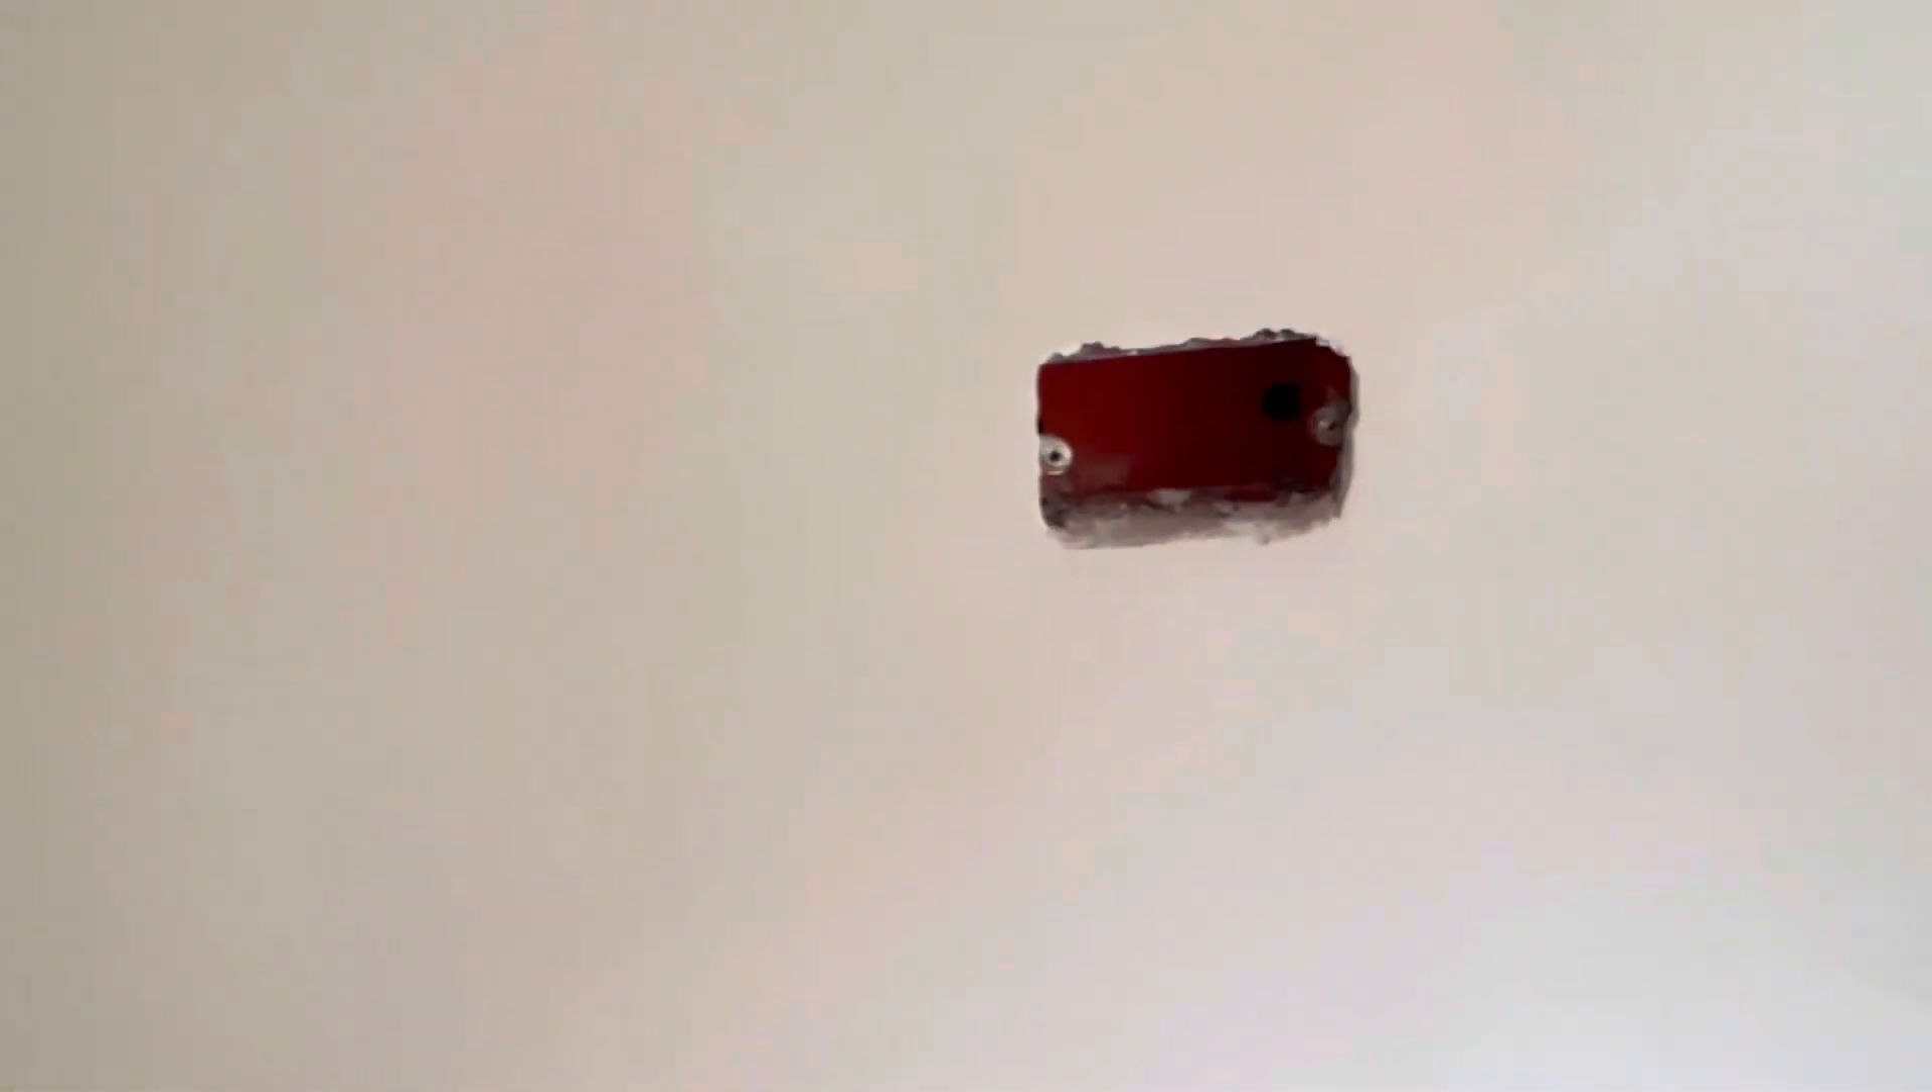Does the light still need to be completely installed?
Yes.